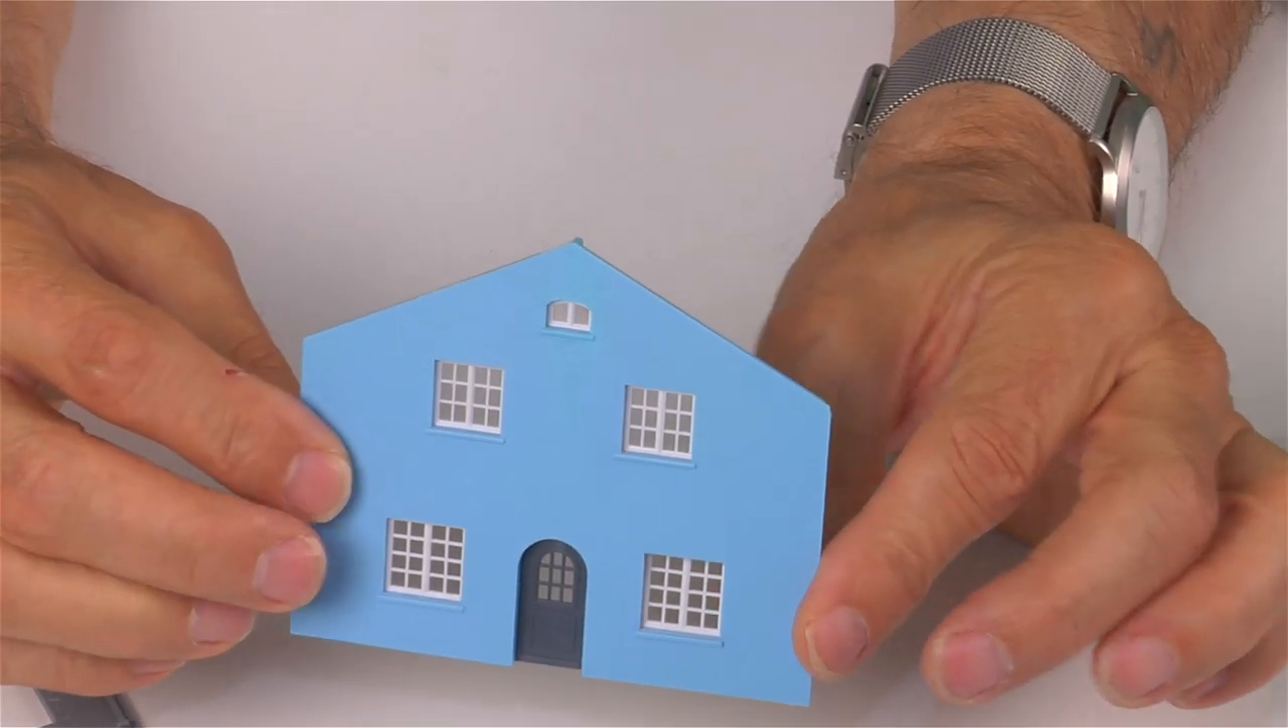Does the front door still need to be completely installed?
No.